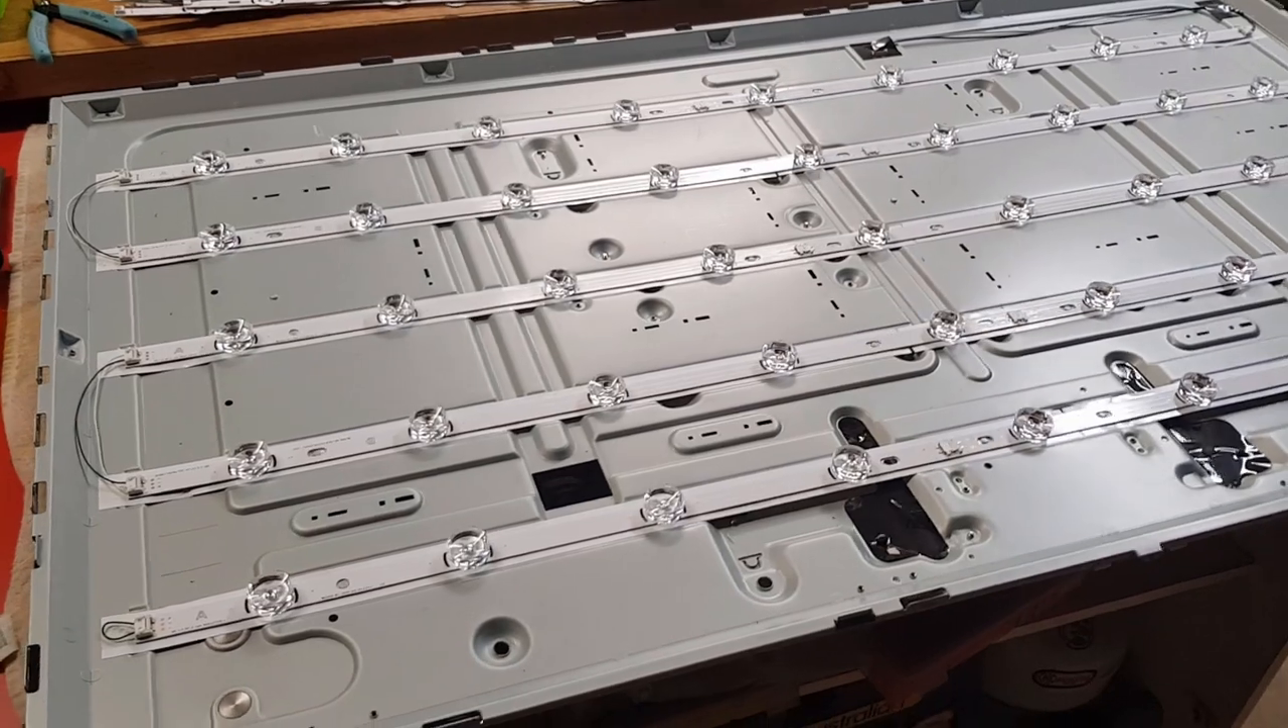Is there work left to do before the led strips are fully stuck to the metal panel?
No.